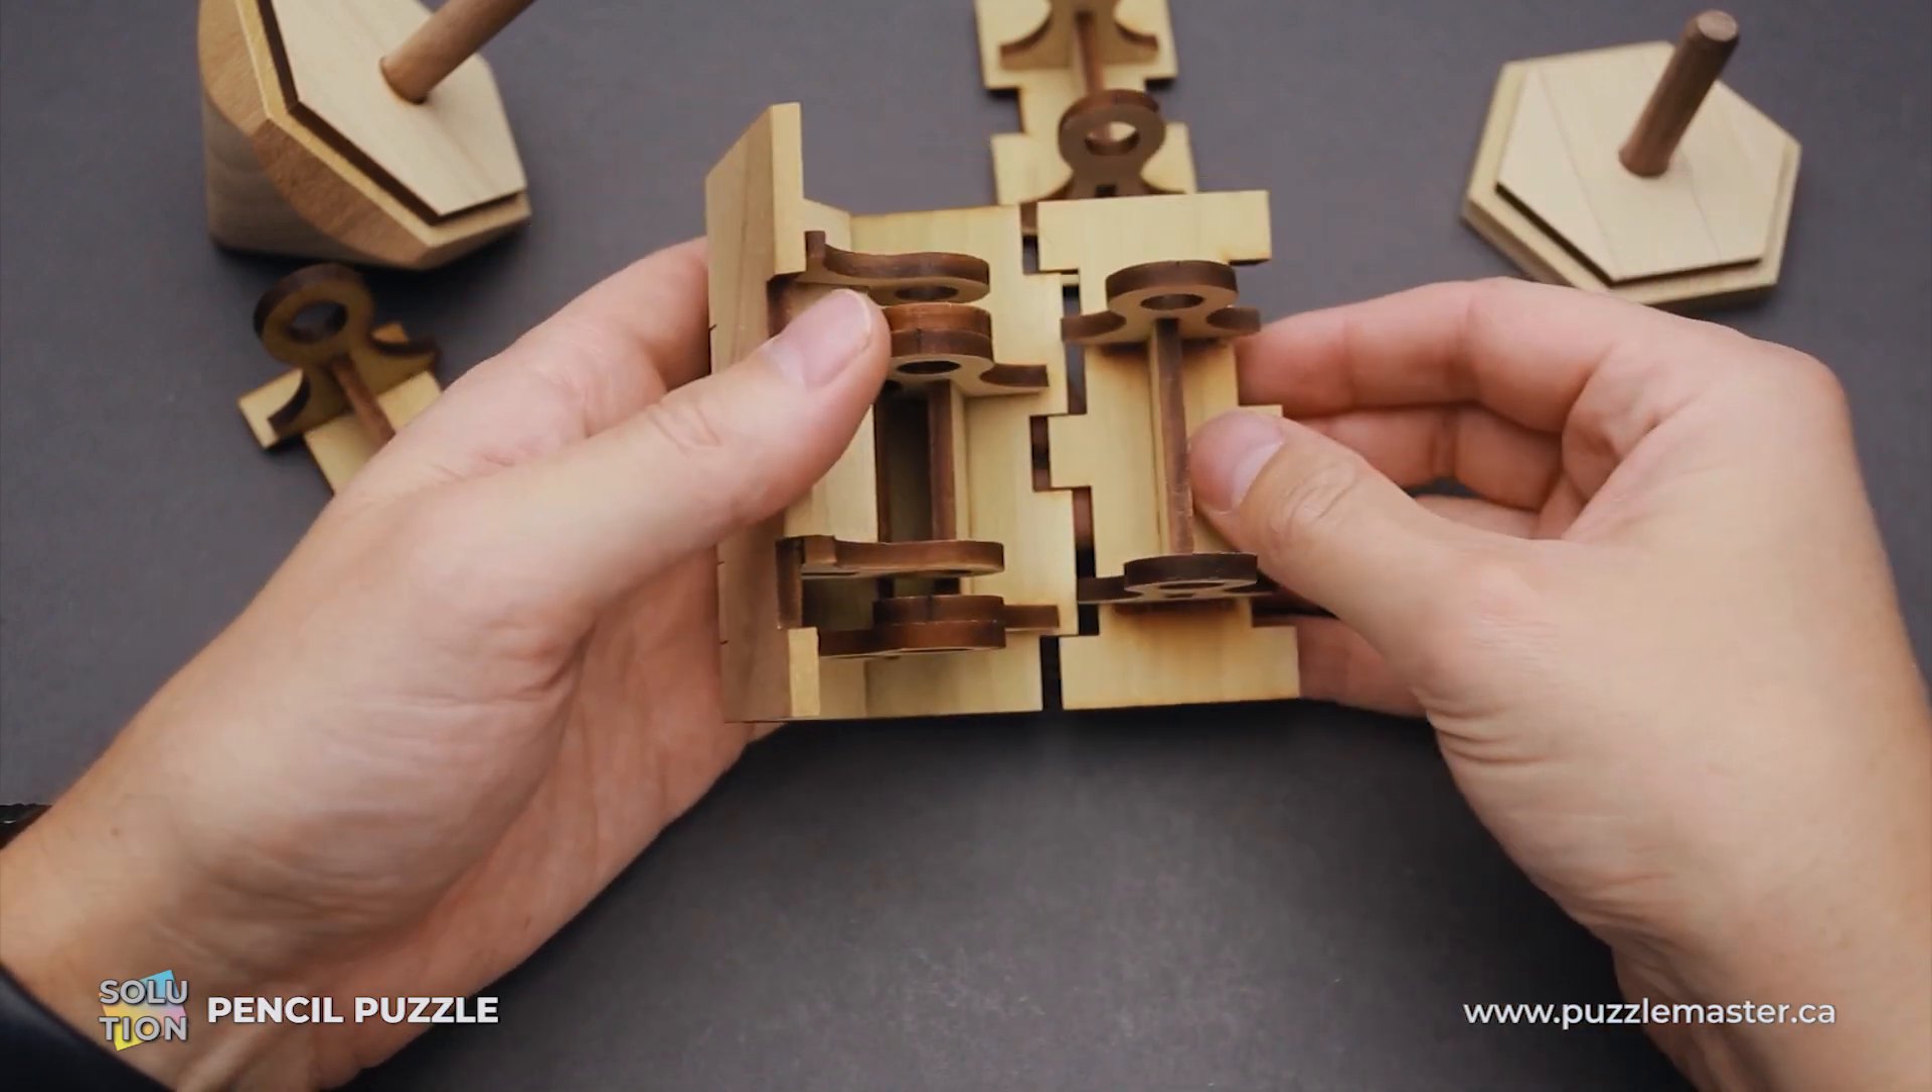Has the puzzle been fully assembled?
No.